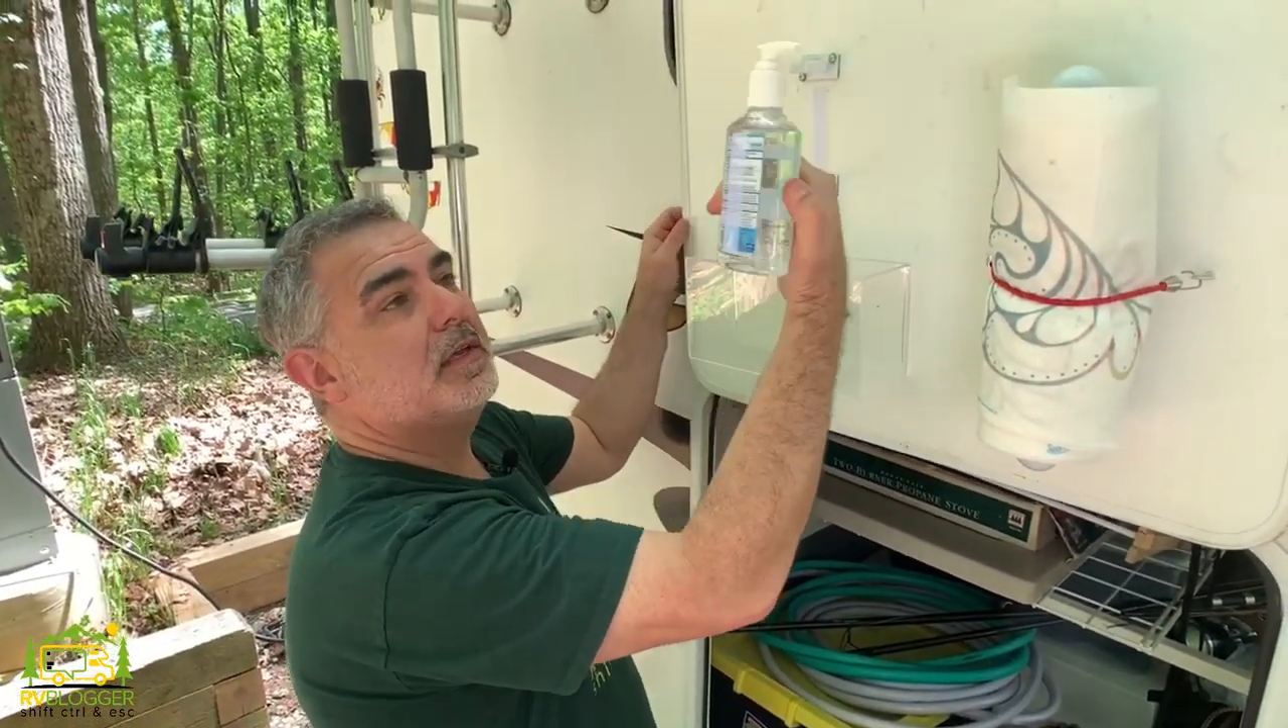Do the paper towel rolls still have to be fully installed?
No.